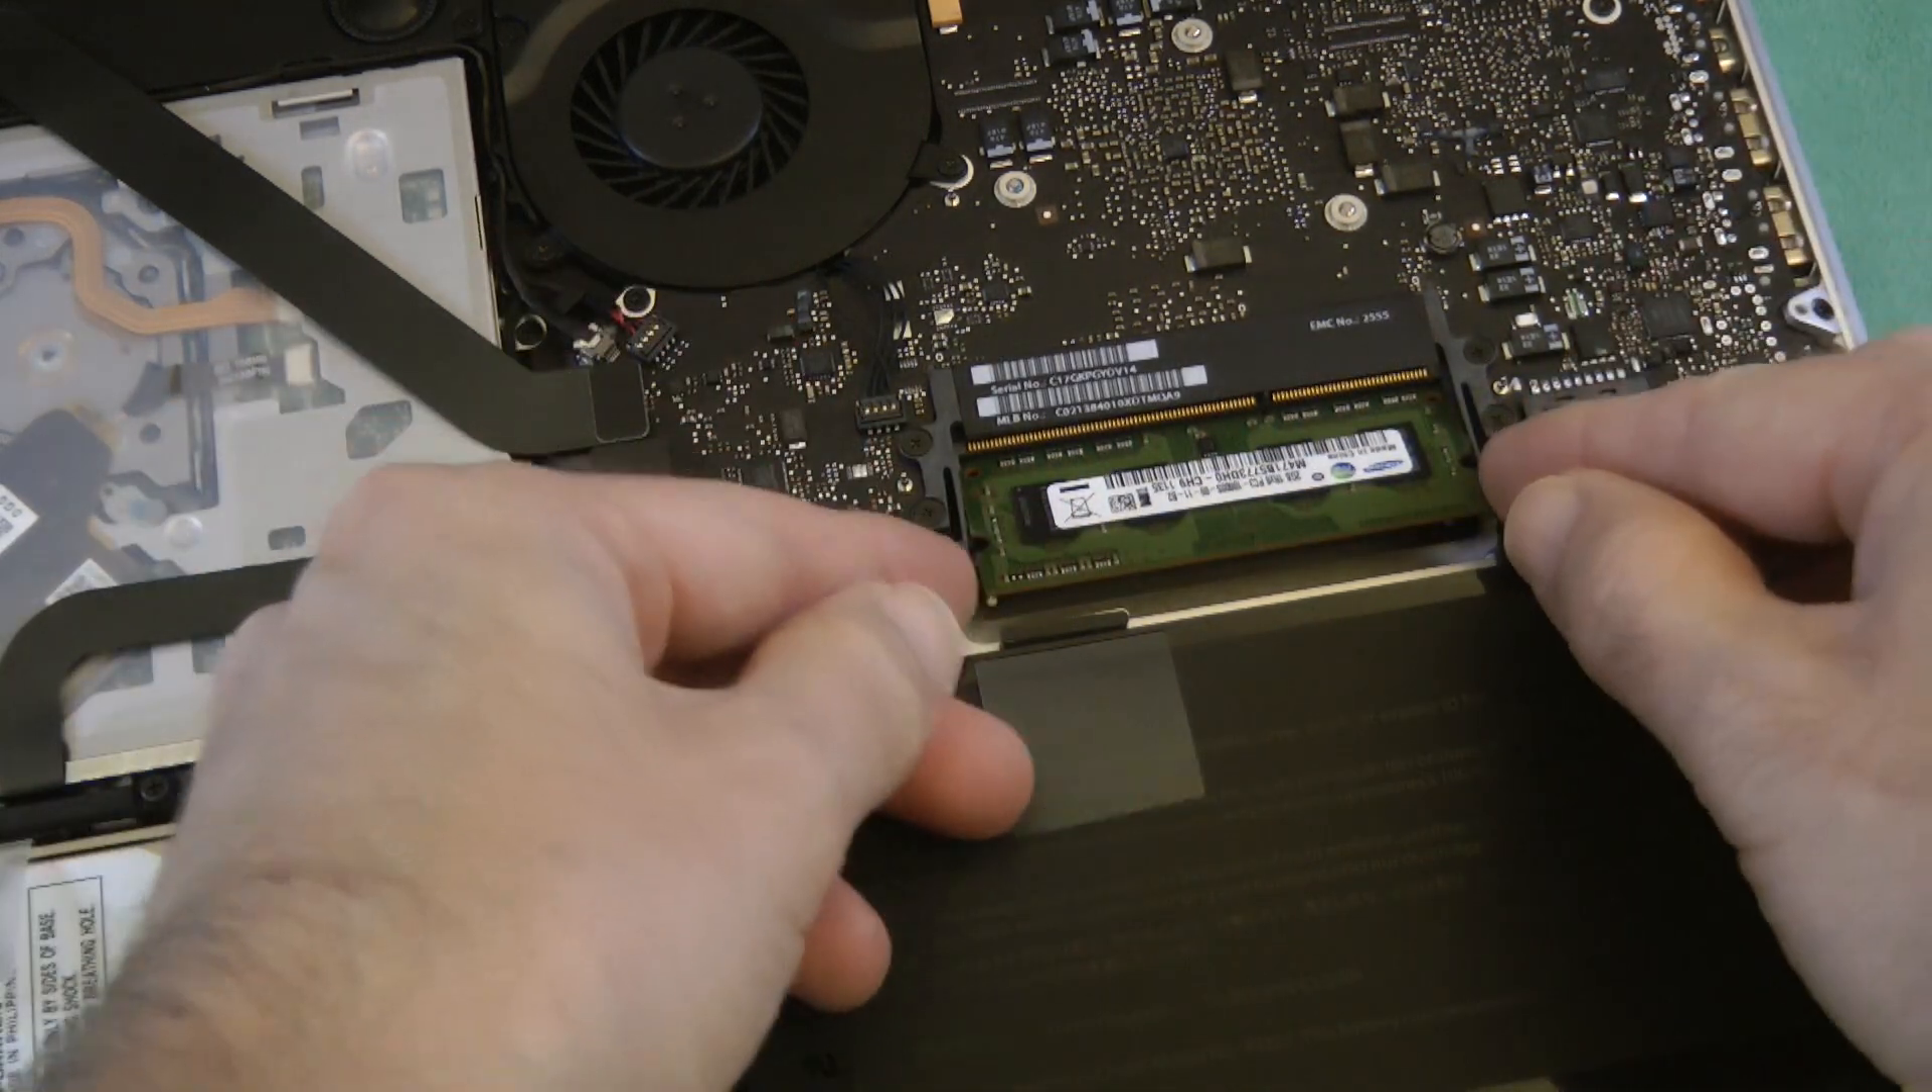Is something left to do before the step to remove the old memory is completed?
Yes.